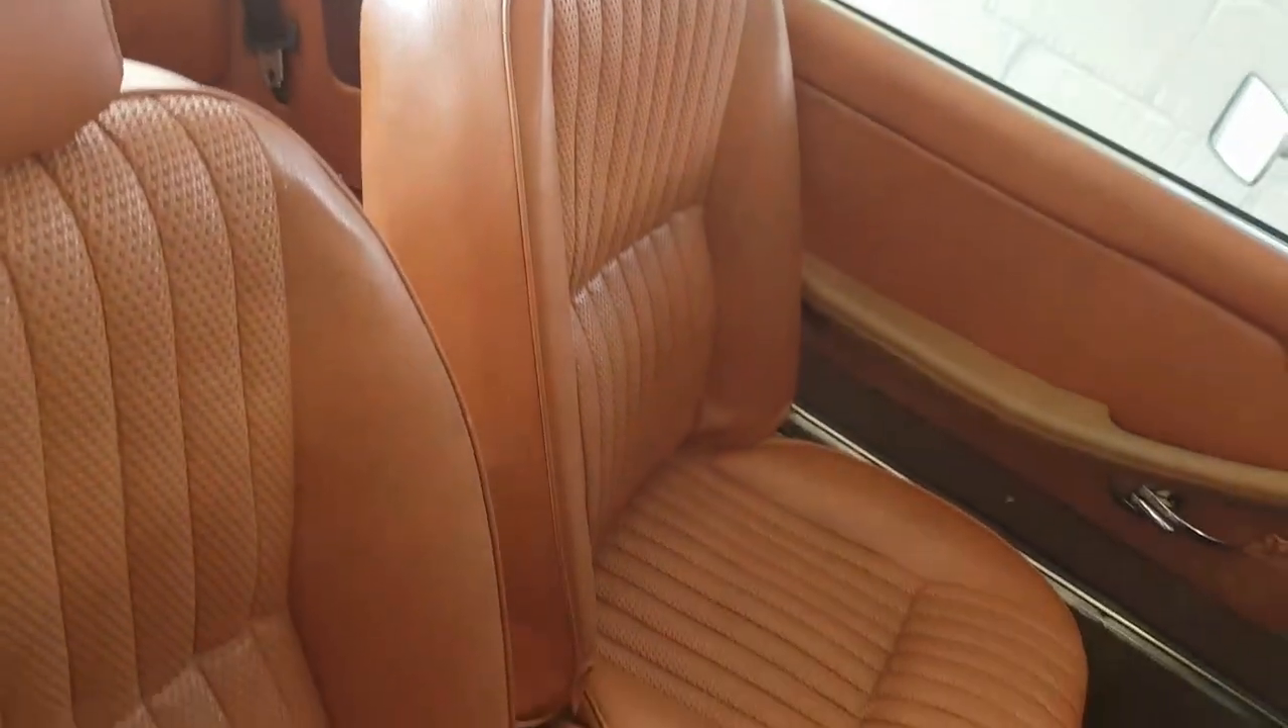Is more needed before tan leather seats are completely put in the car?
No.